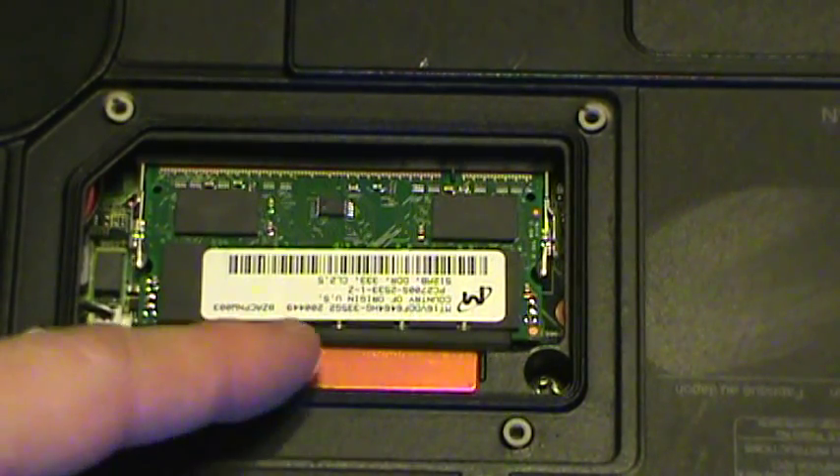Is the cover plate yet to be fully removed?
No.